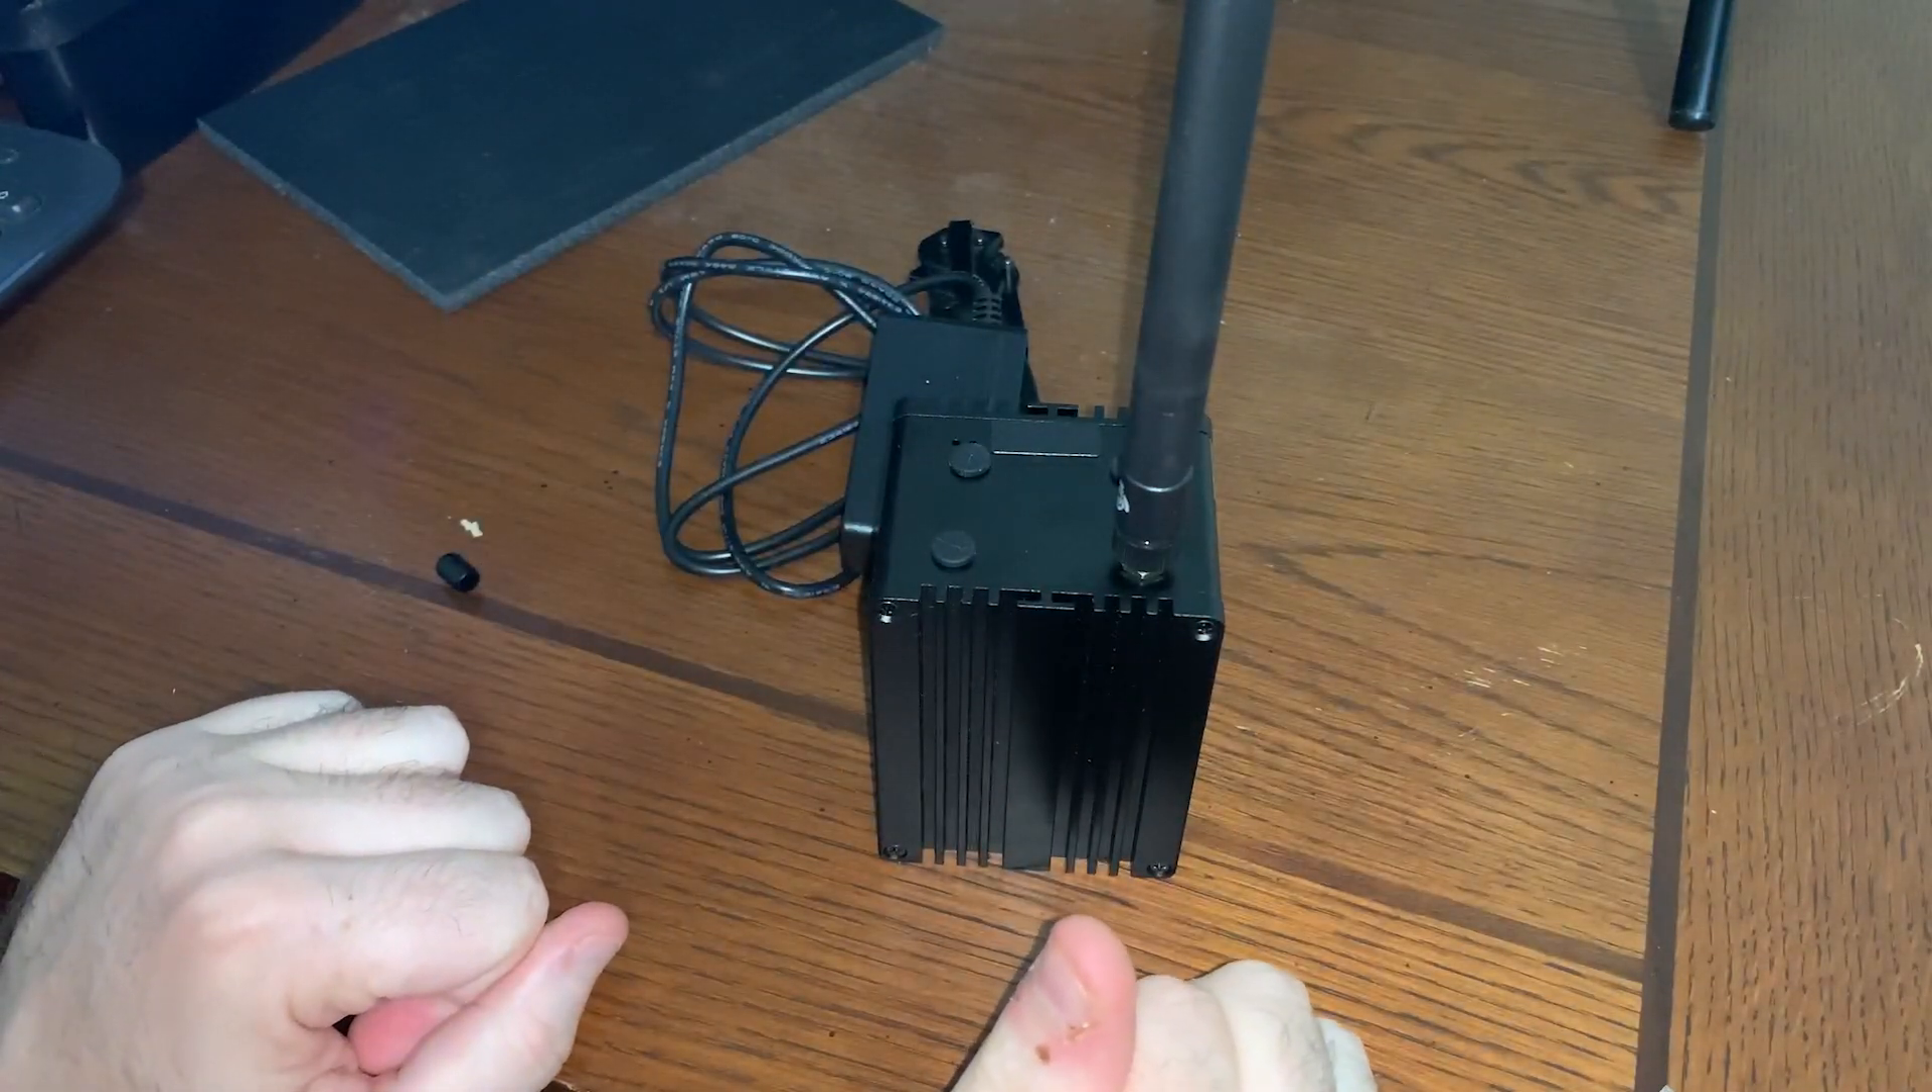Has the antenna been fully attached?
Yes.